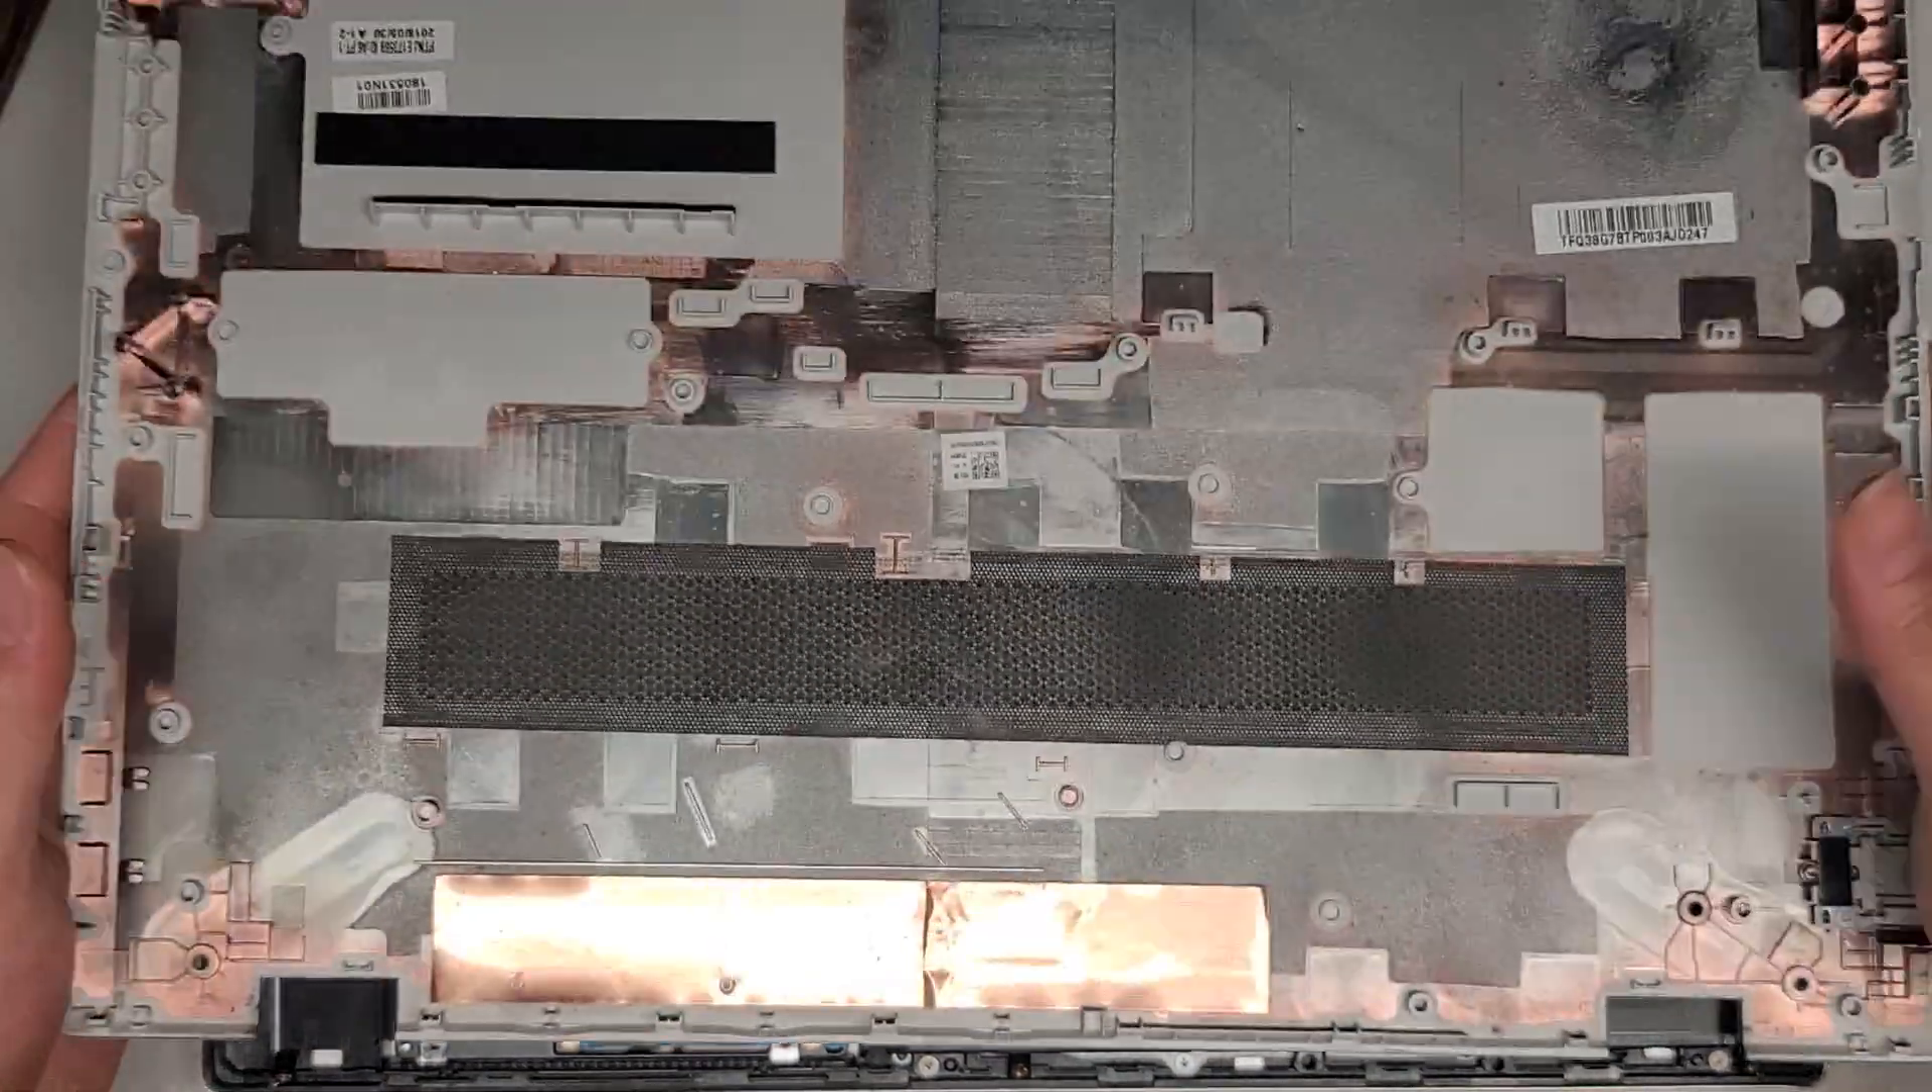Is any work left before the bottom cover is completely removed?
No.